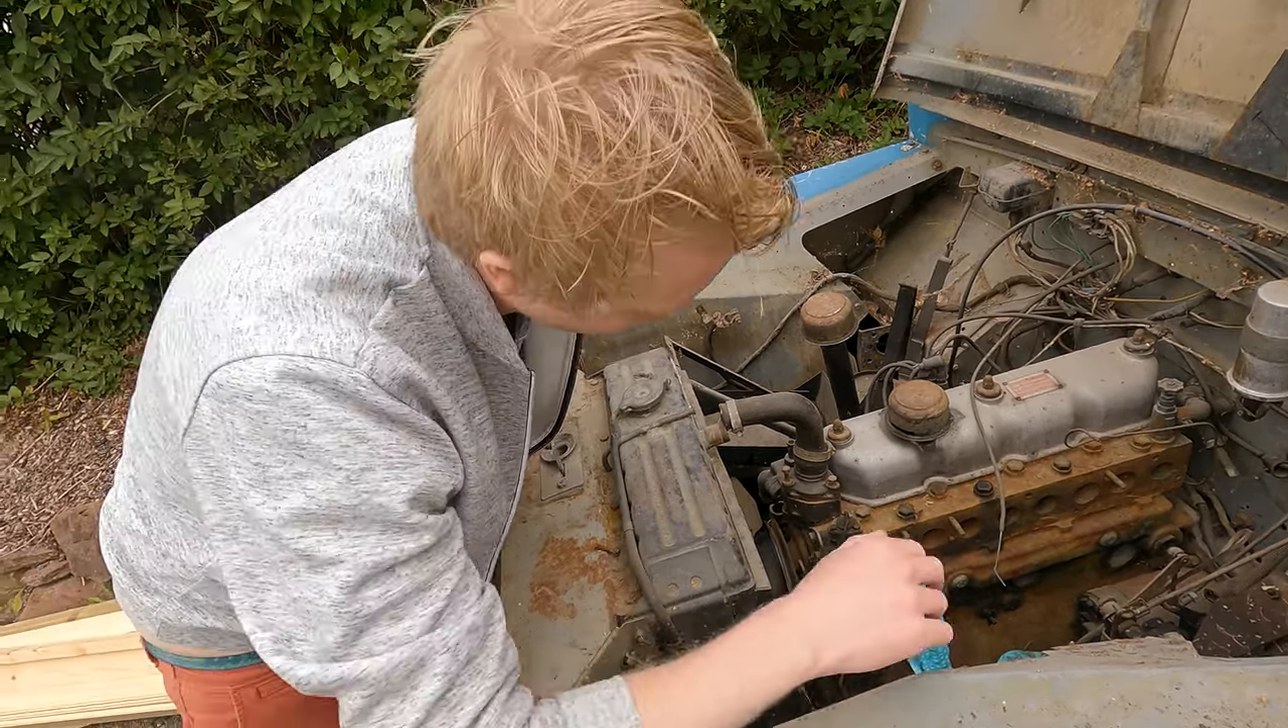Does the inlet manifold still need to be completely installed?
Yes.